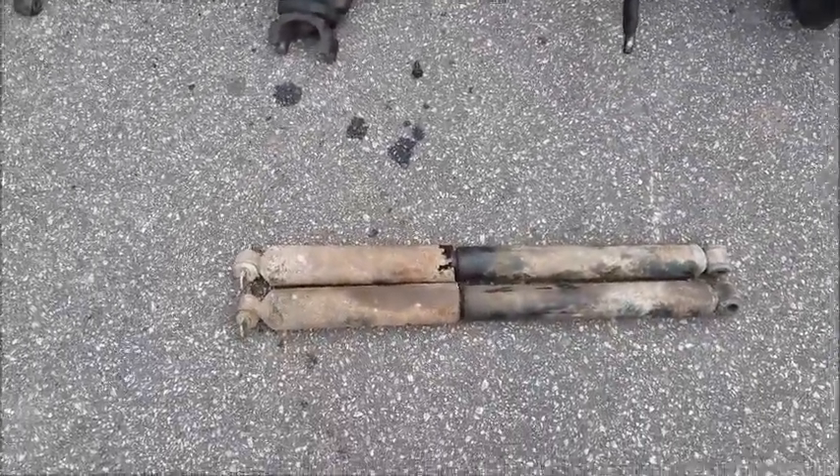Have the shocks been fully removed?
Yes.